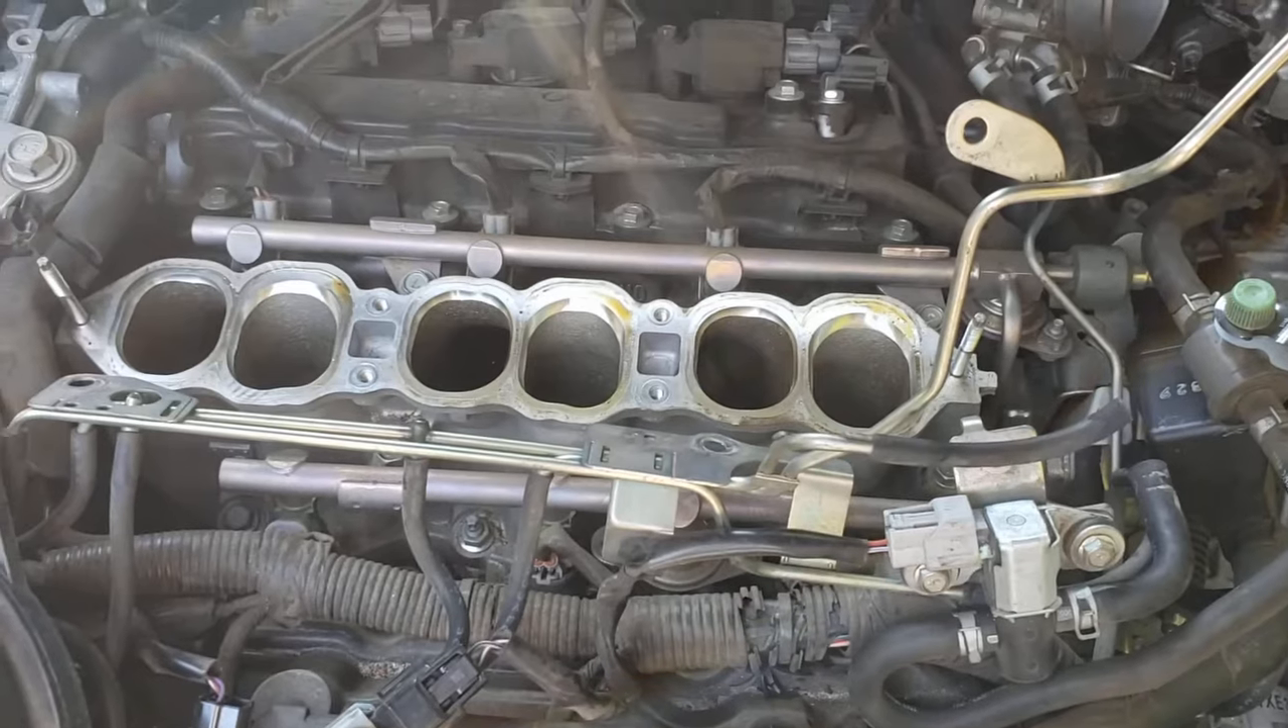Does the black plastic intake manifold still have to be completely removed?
No.